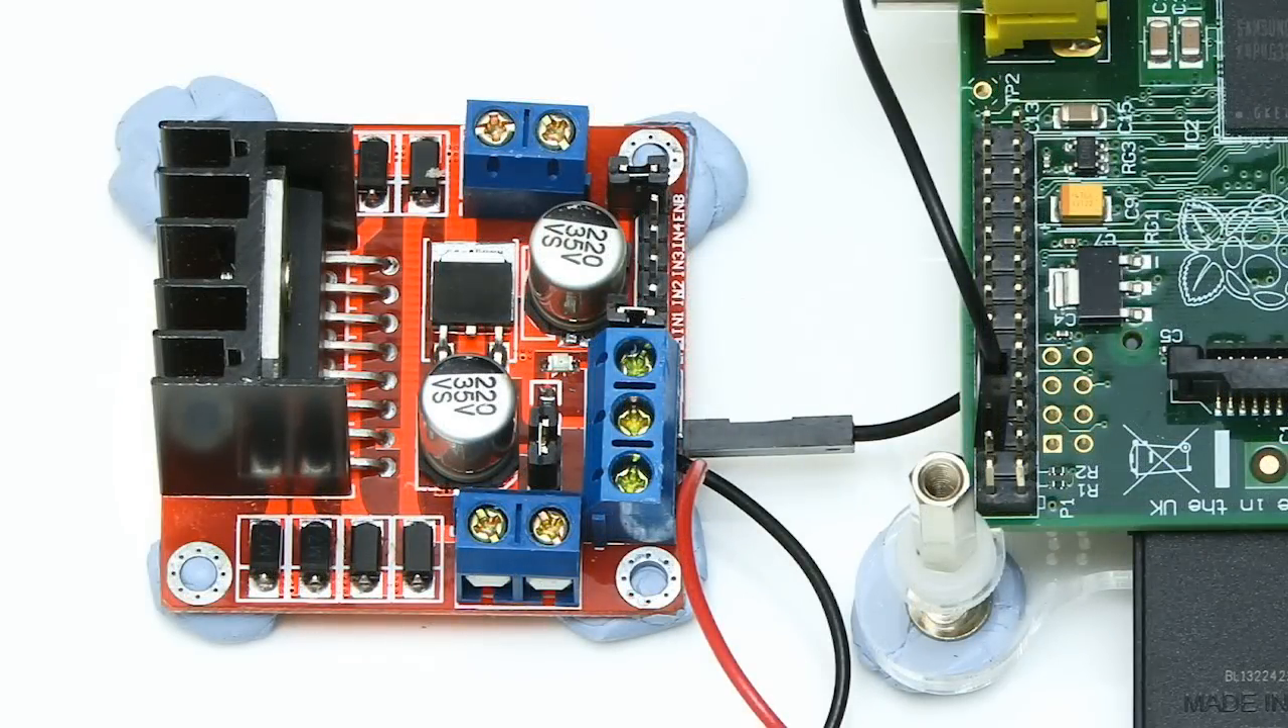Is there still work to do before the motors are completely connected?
Yes.